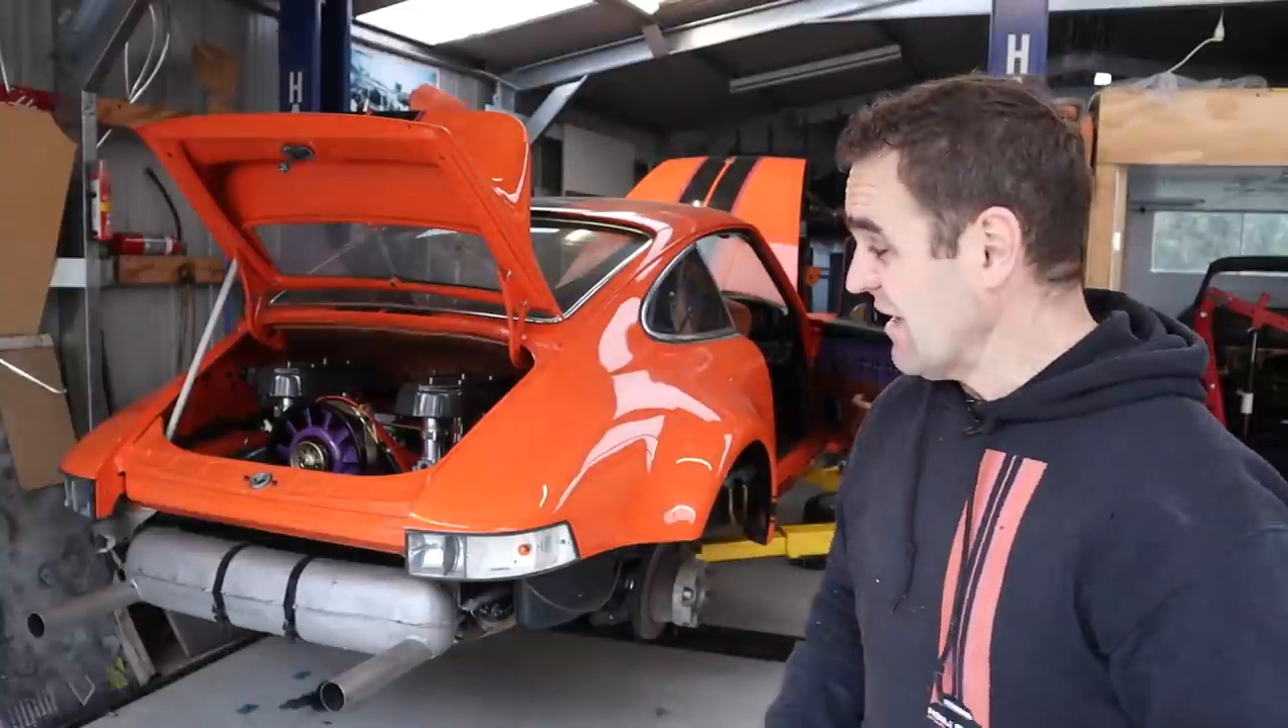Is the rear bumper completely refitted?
No.